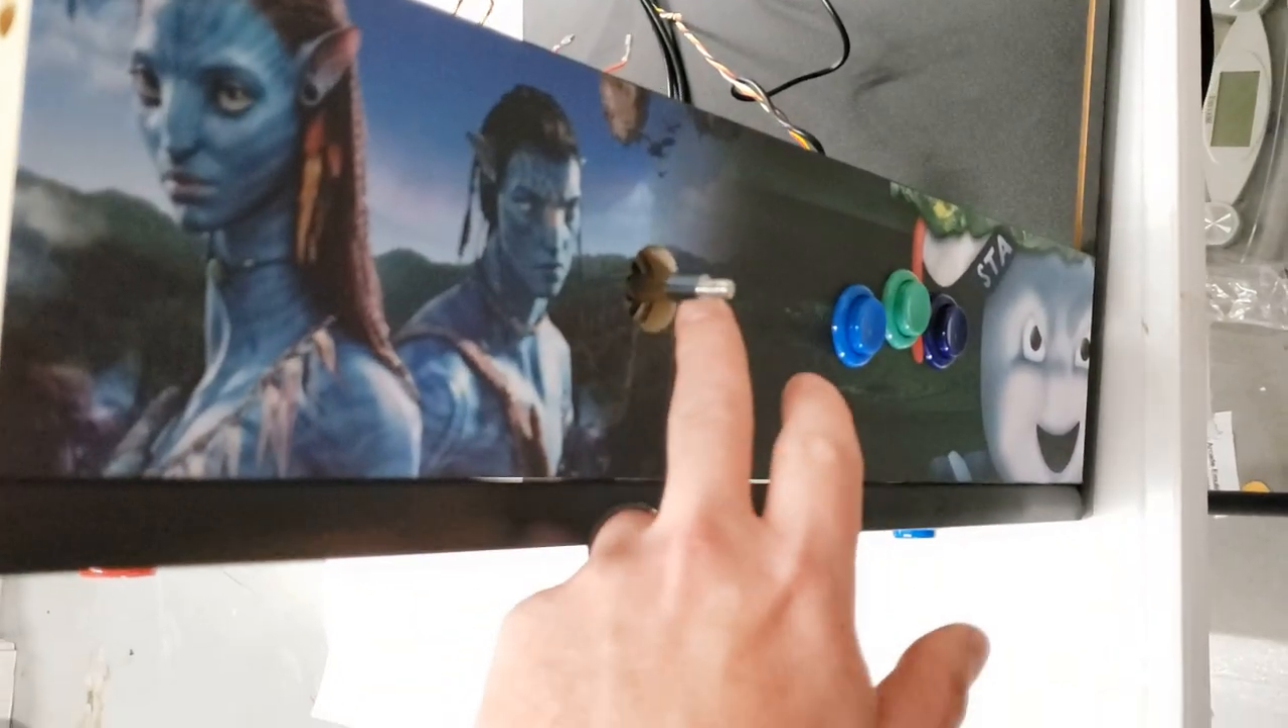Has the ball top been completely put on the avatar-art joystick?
No.